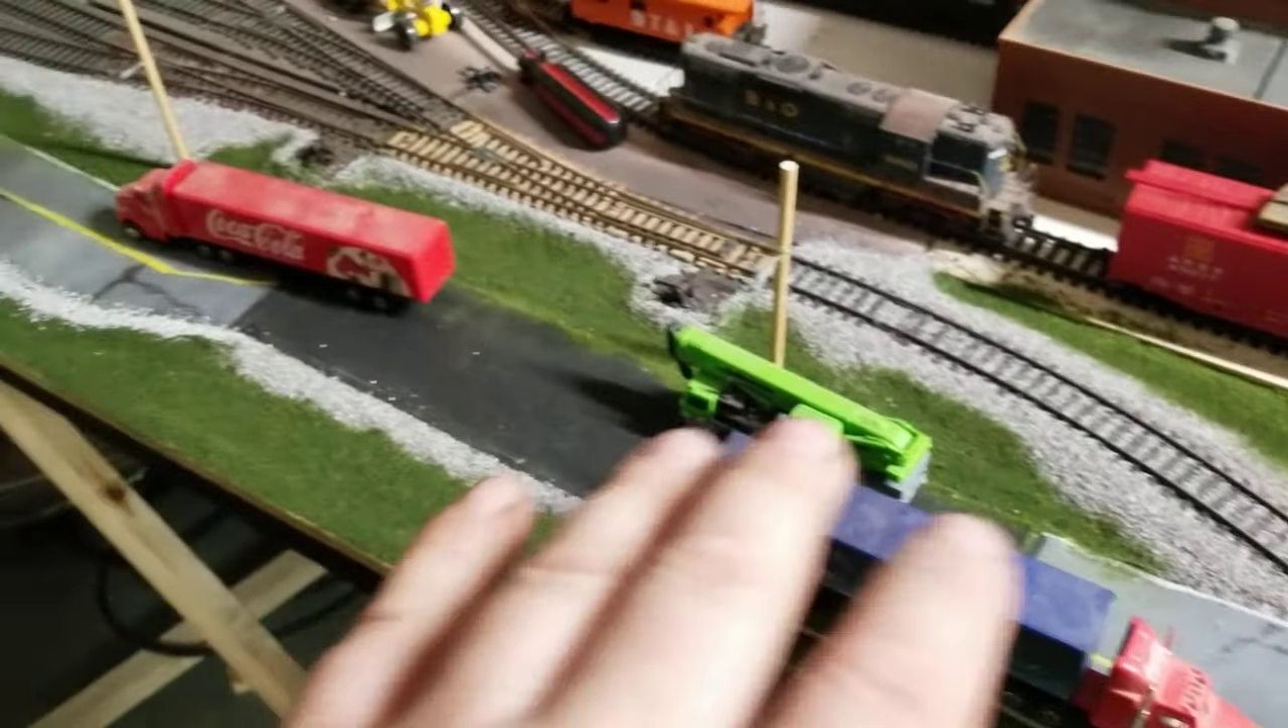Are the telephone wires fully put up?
No.